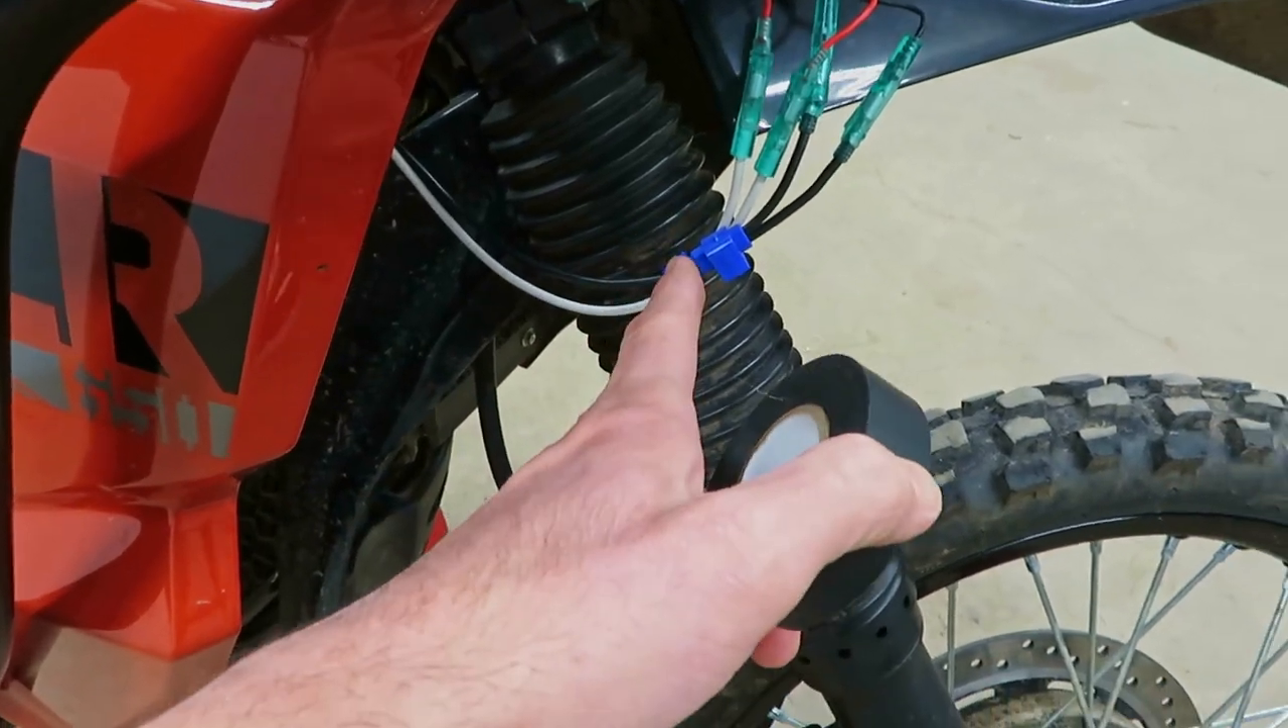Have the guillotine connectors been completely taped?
No.